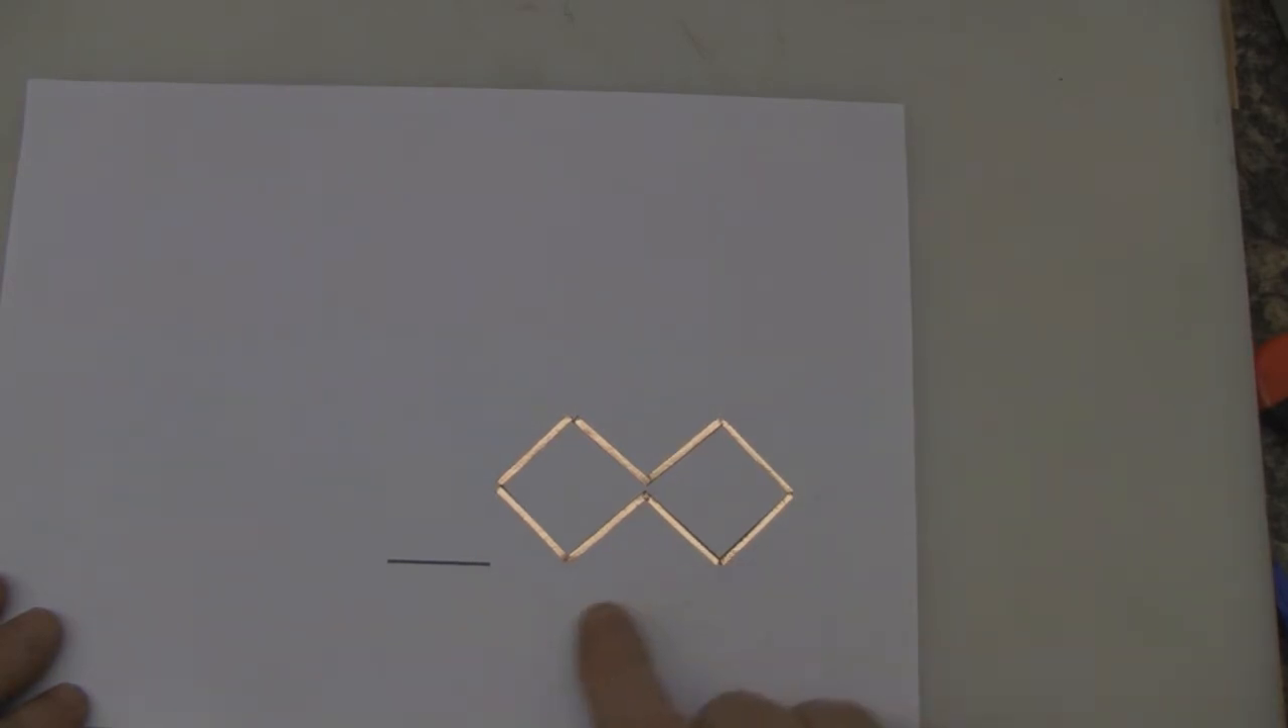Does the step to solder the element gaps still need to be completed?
Yes.